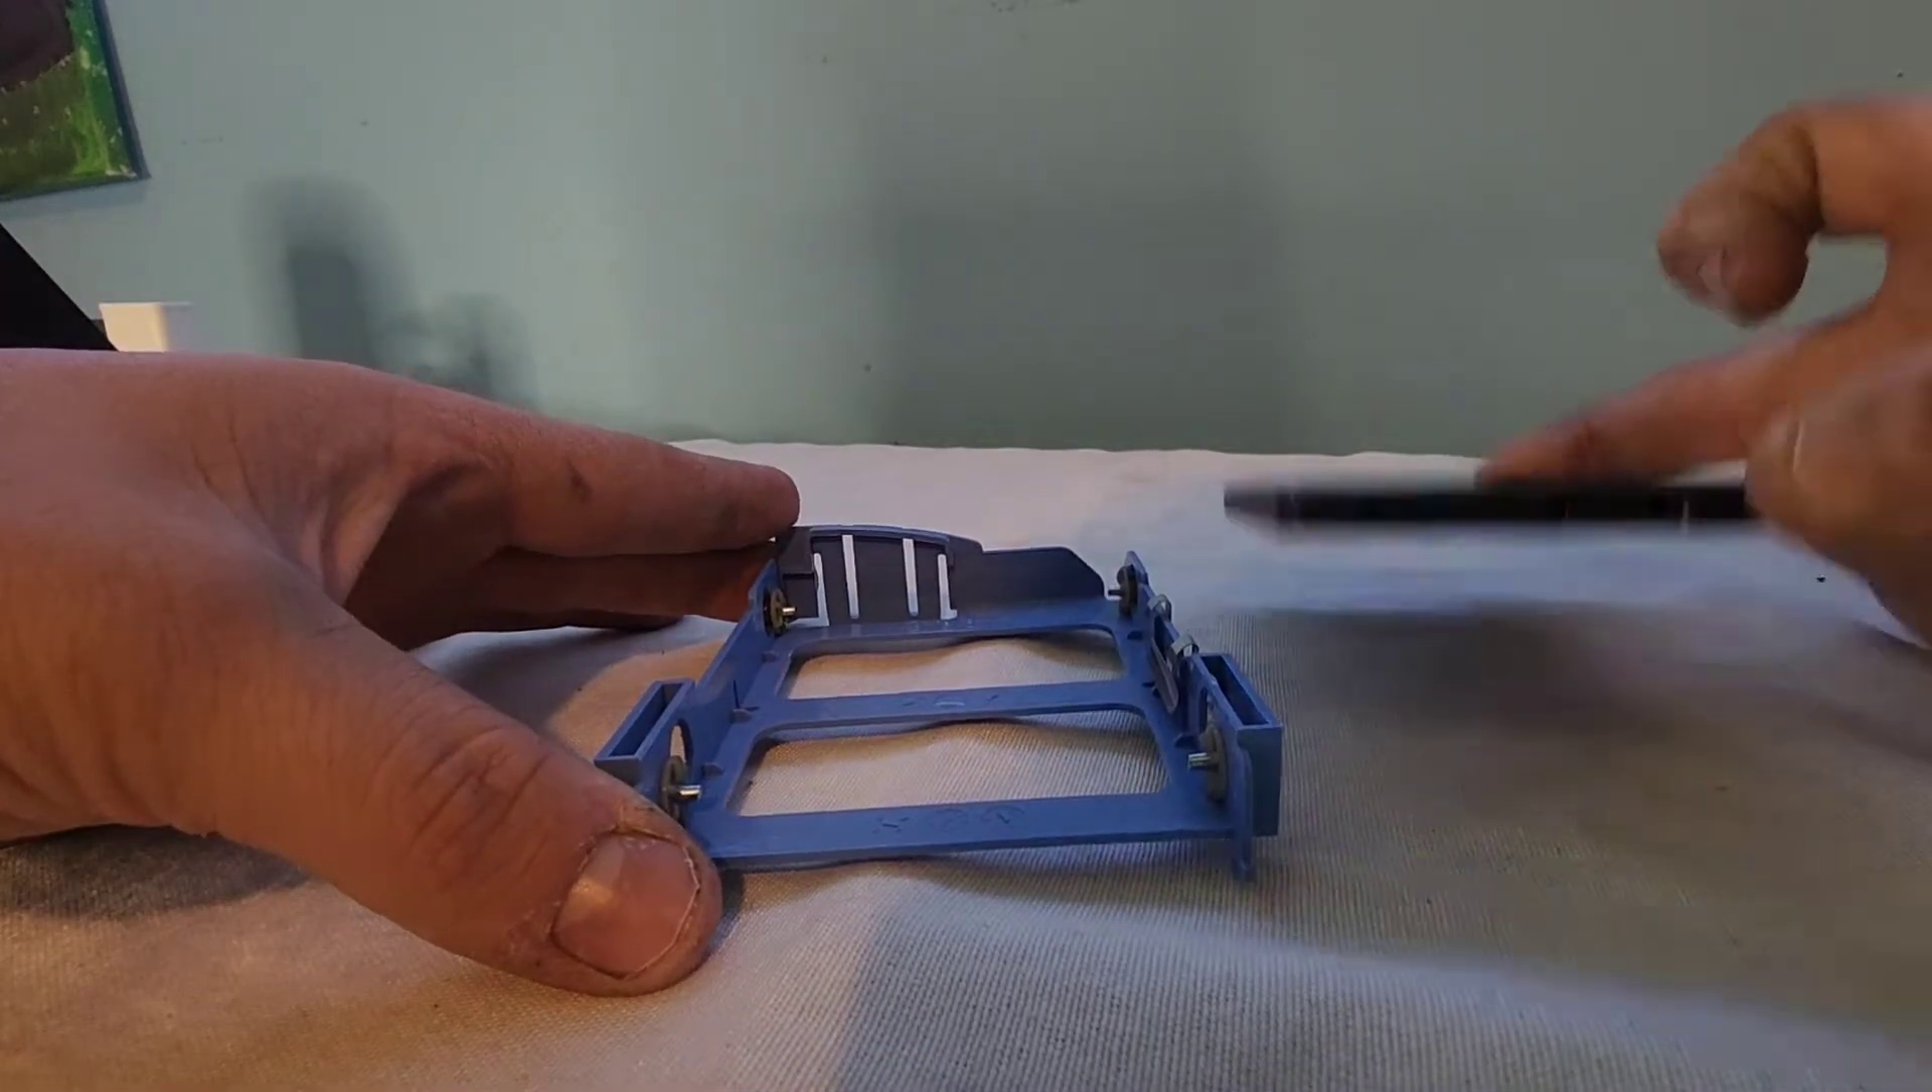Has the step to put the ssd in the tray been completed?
No.